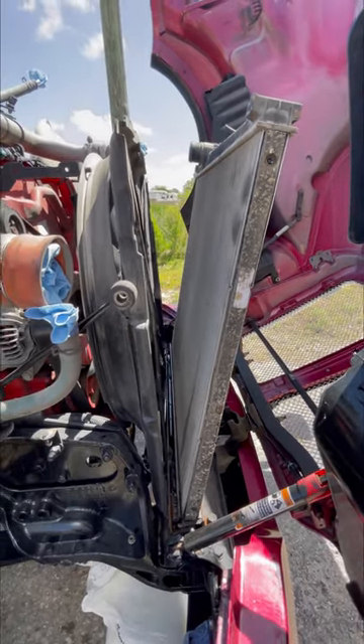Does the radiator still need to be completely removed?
Yes.